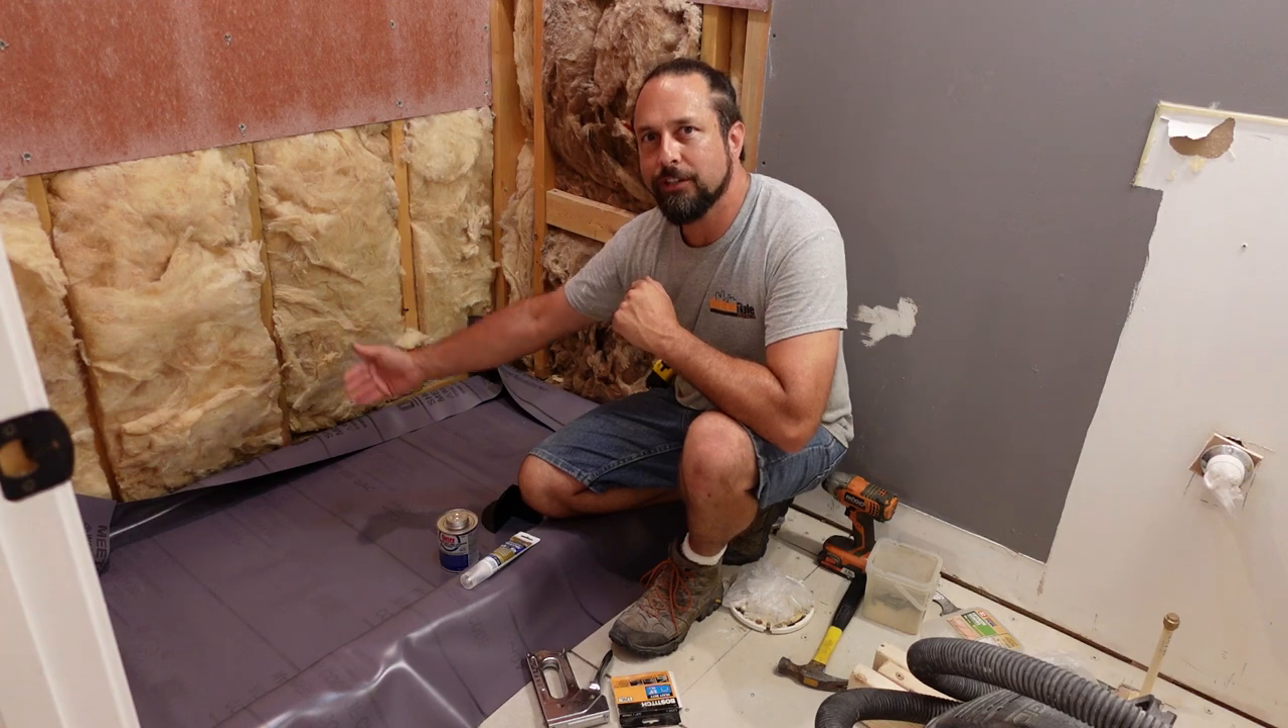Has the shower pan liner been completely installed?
No.